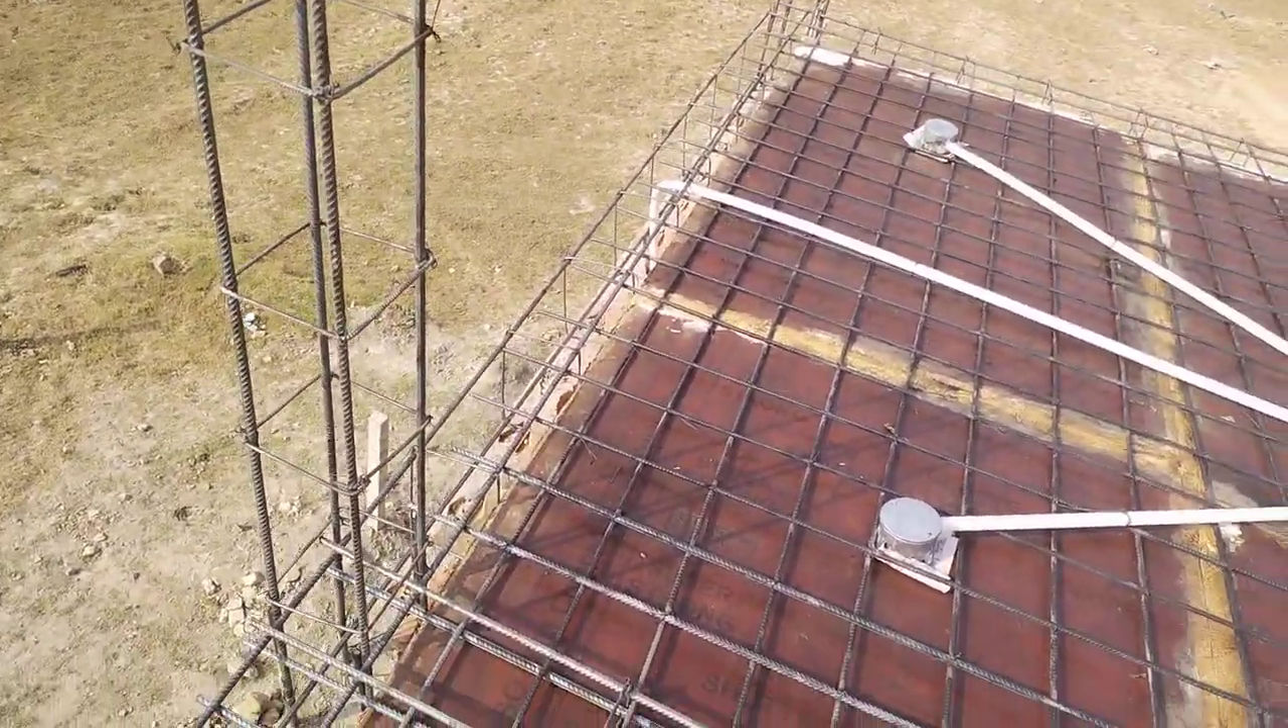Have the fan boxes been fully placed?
Yes.